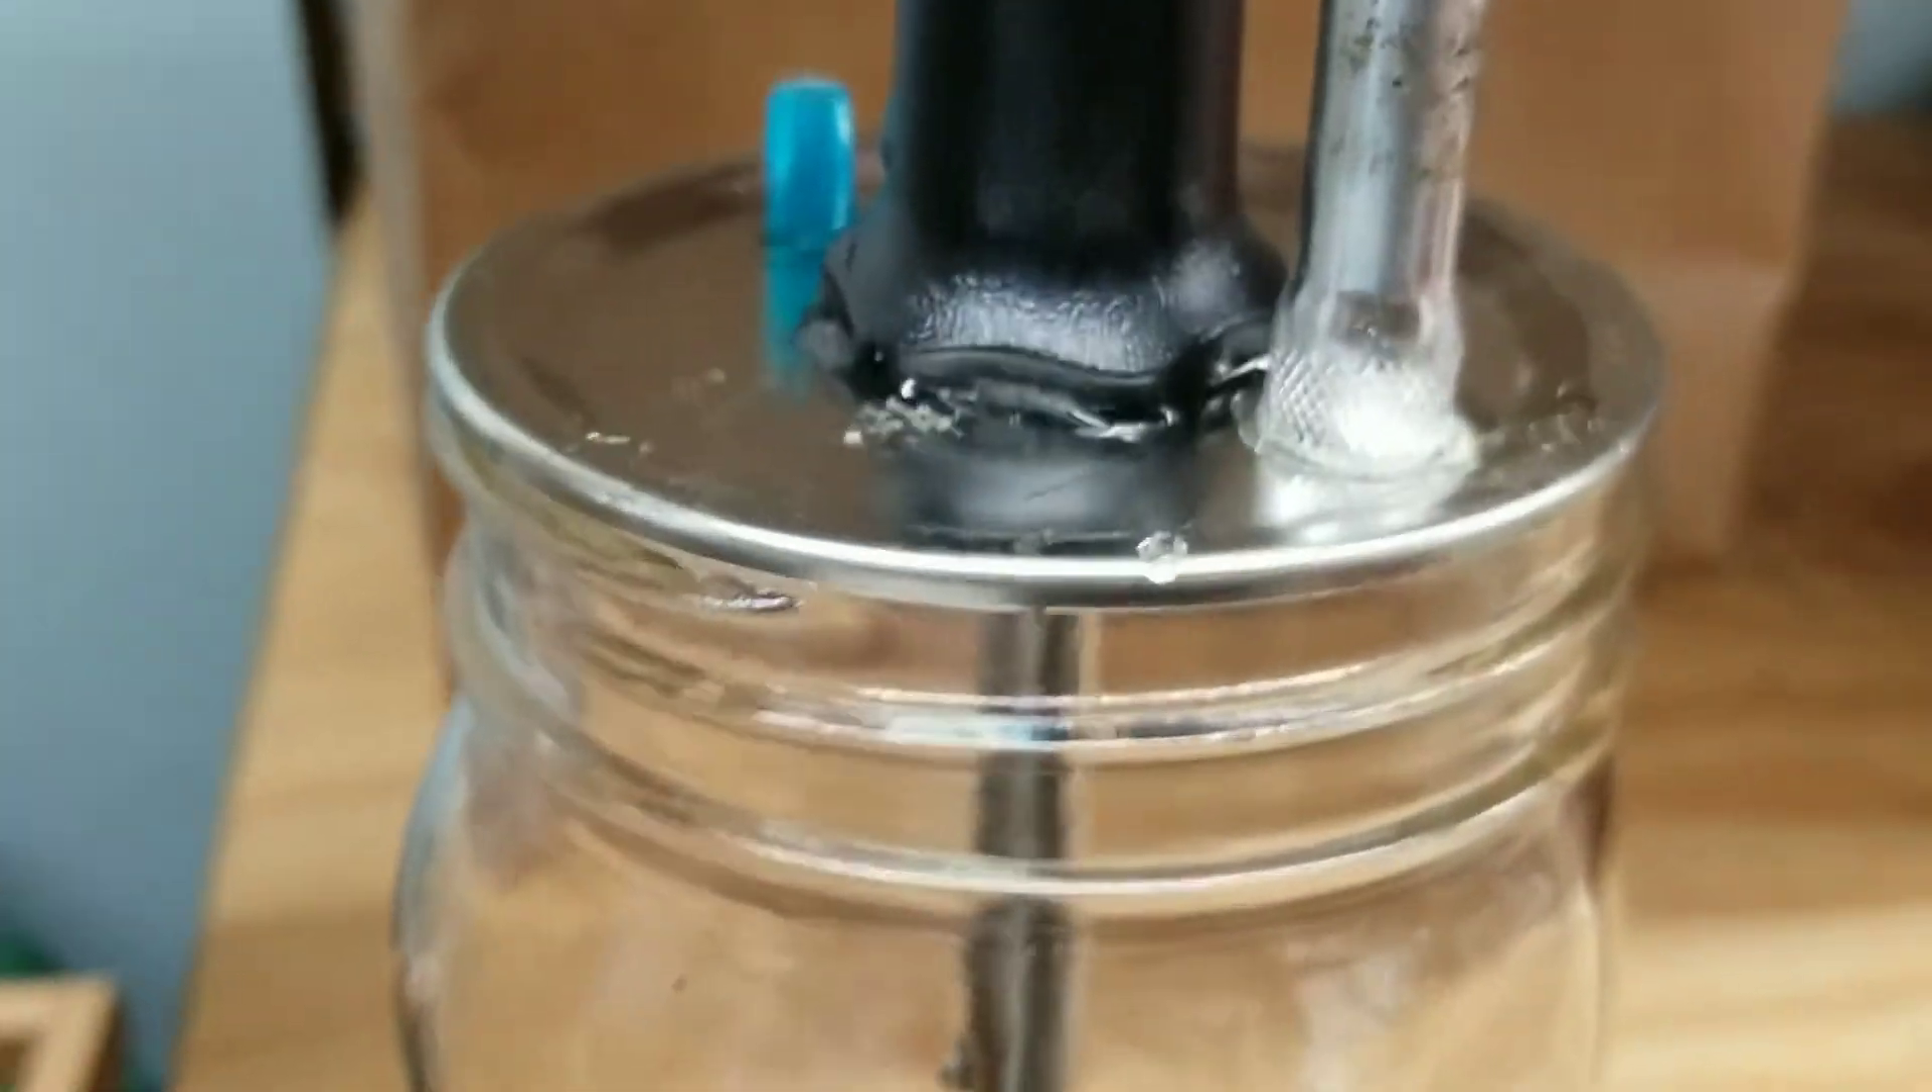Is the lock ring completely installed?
No.